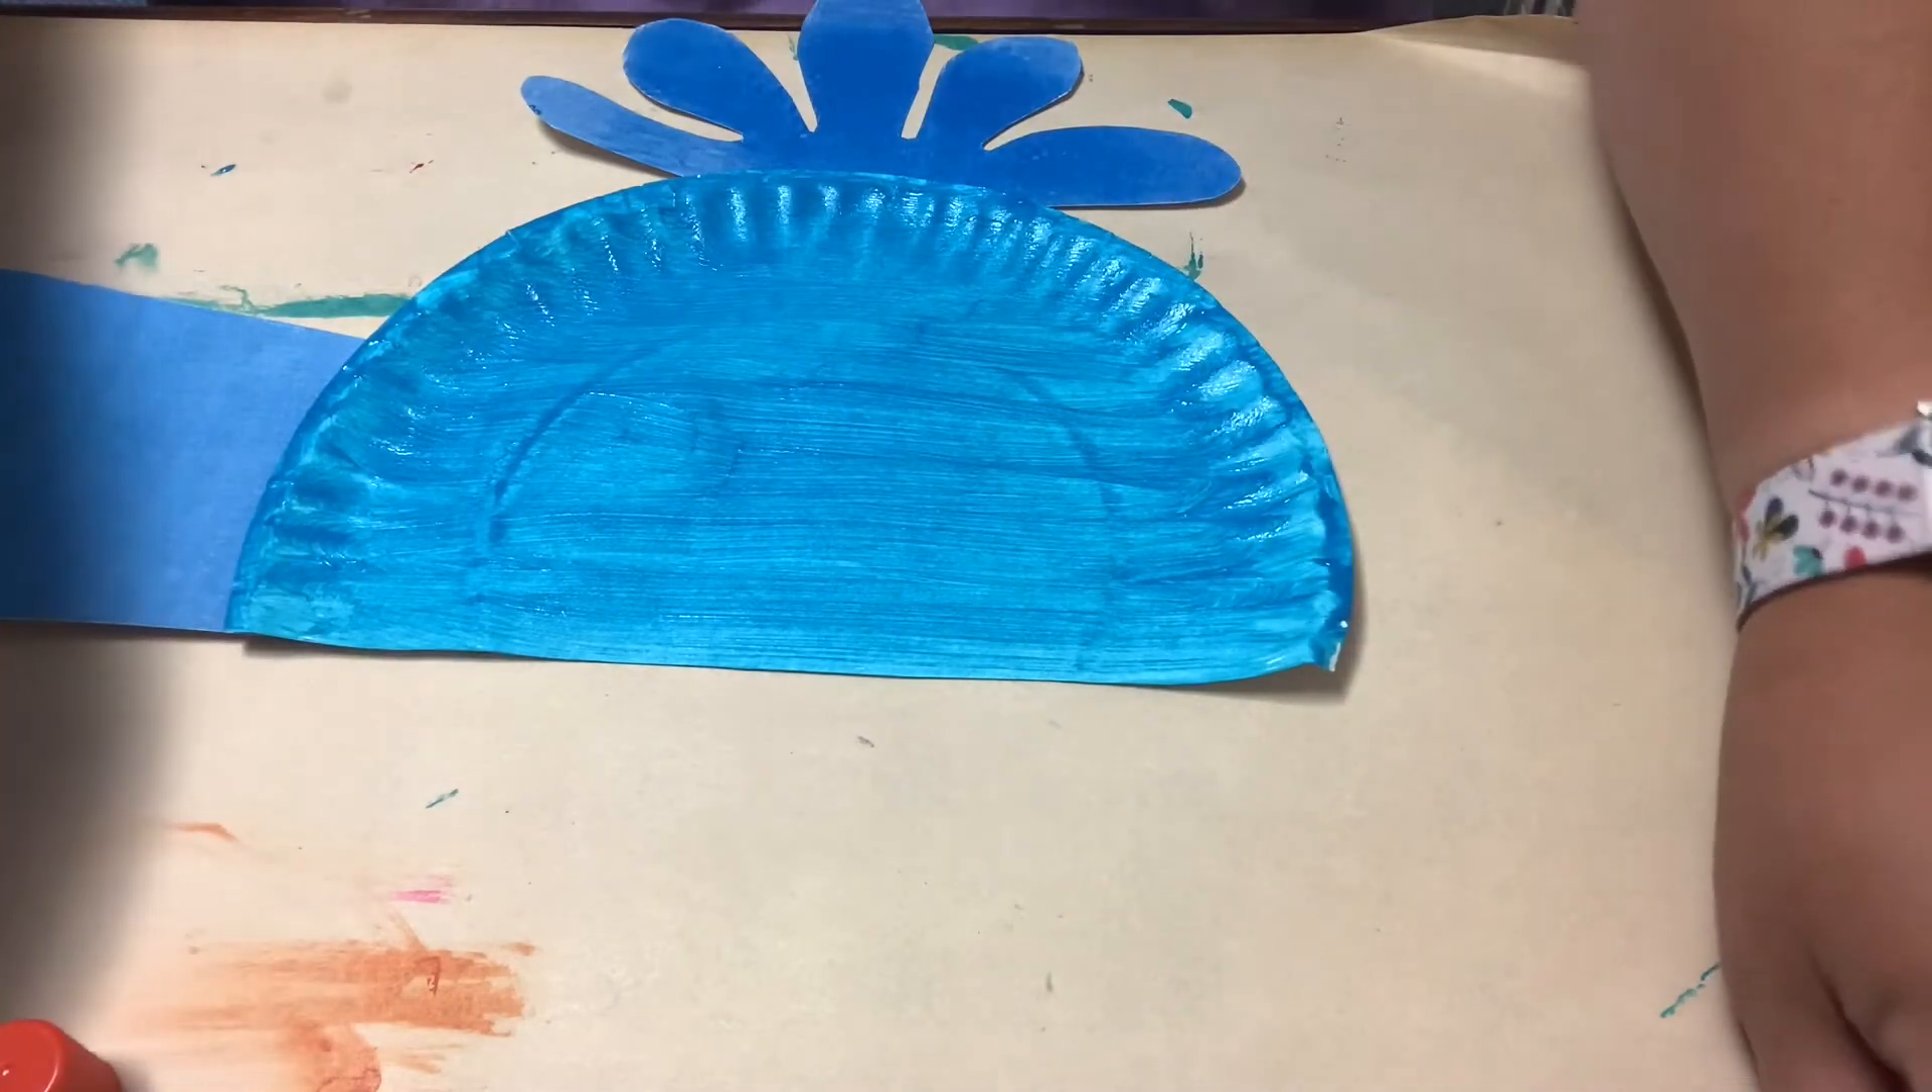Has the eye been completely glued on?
No.